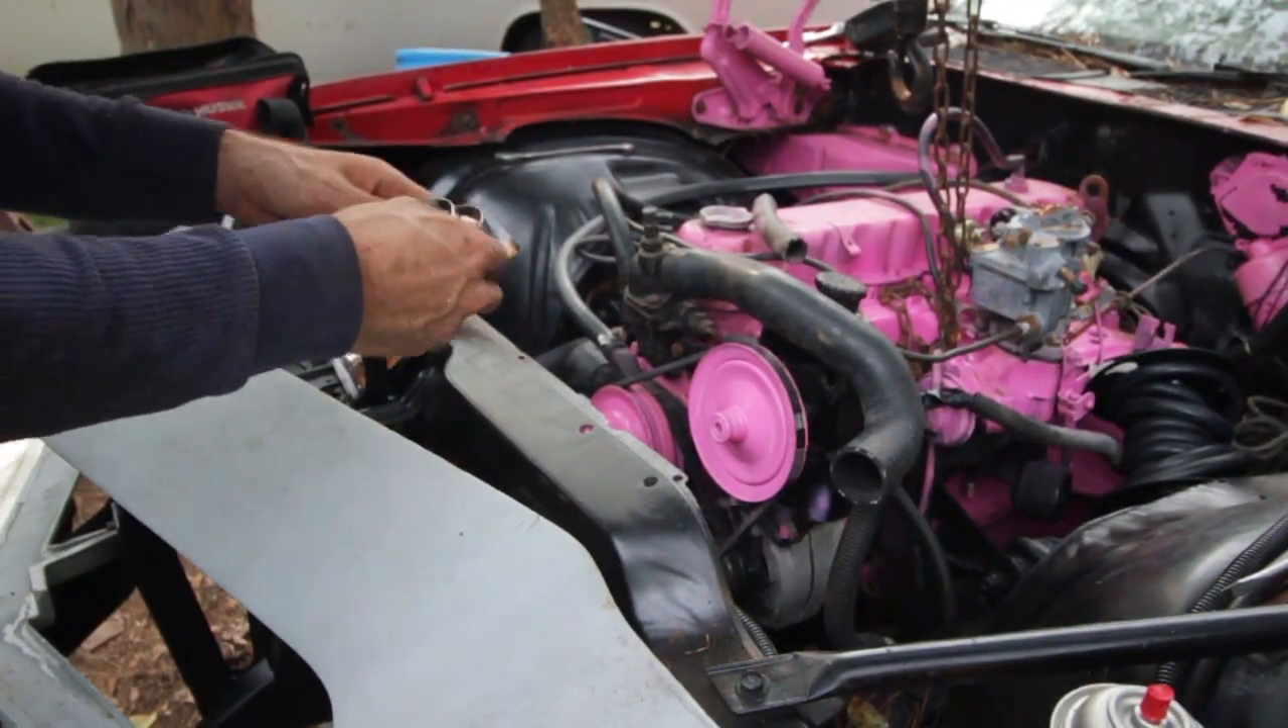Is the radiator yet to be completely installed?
Yes.